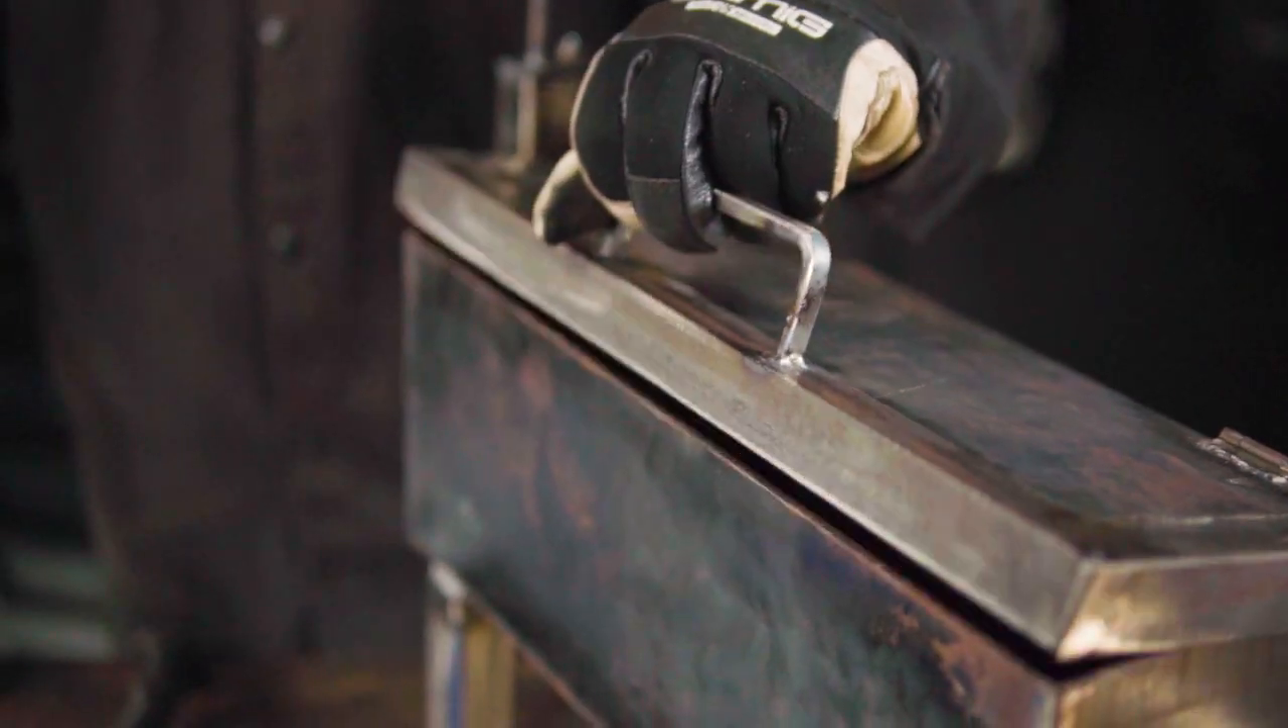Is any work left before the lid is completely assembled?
No.